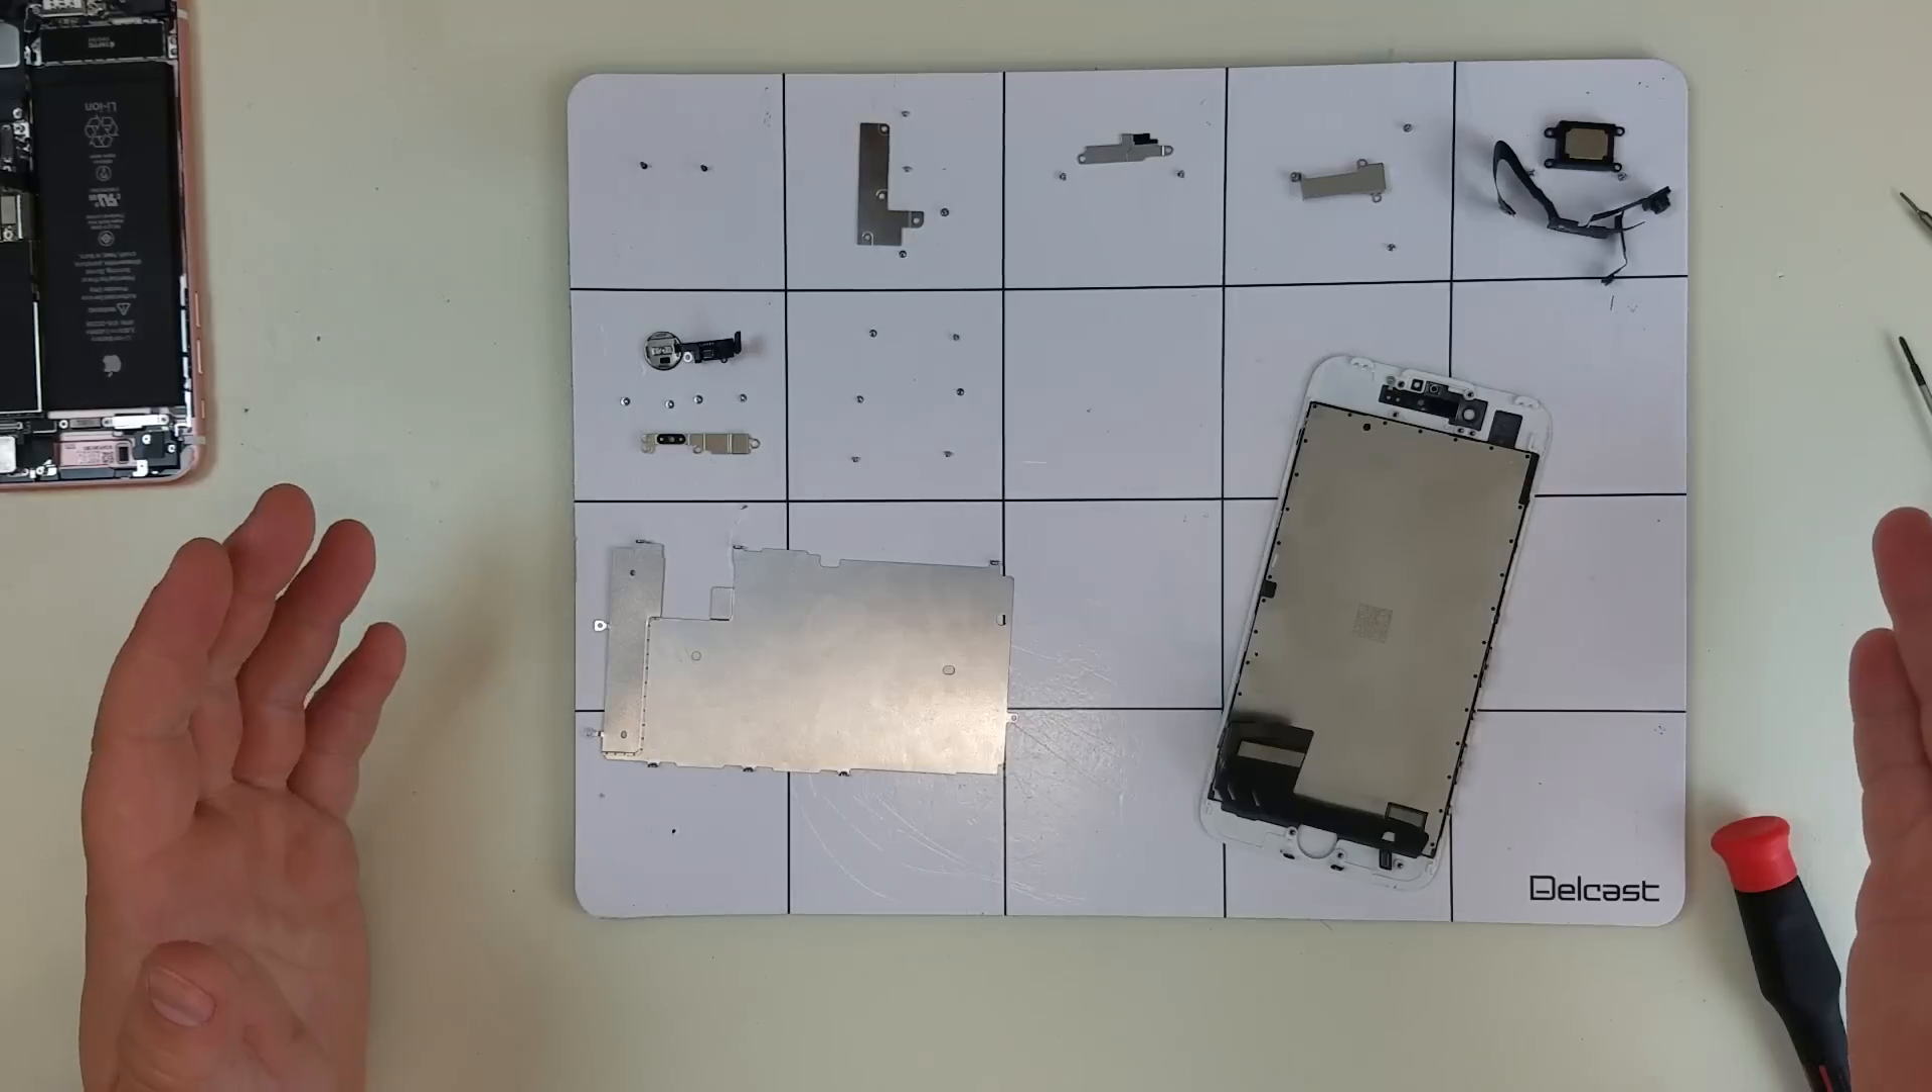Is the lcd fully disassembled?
Yes.